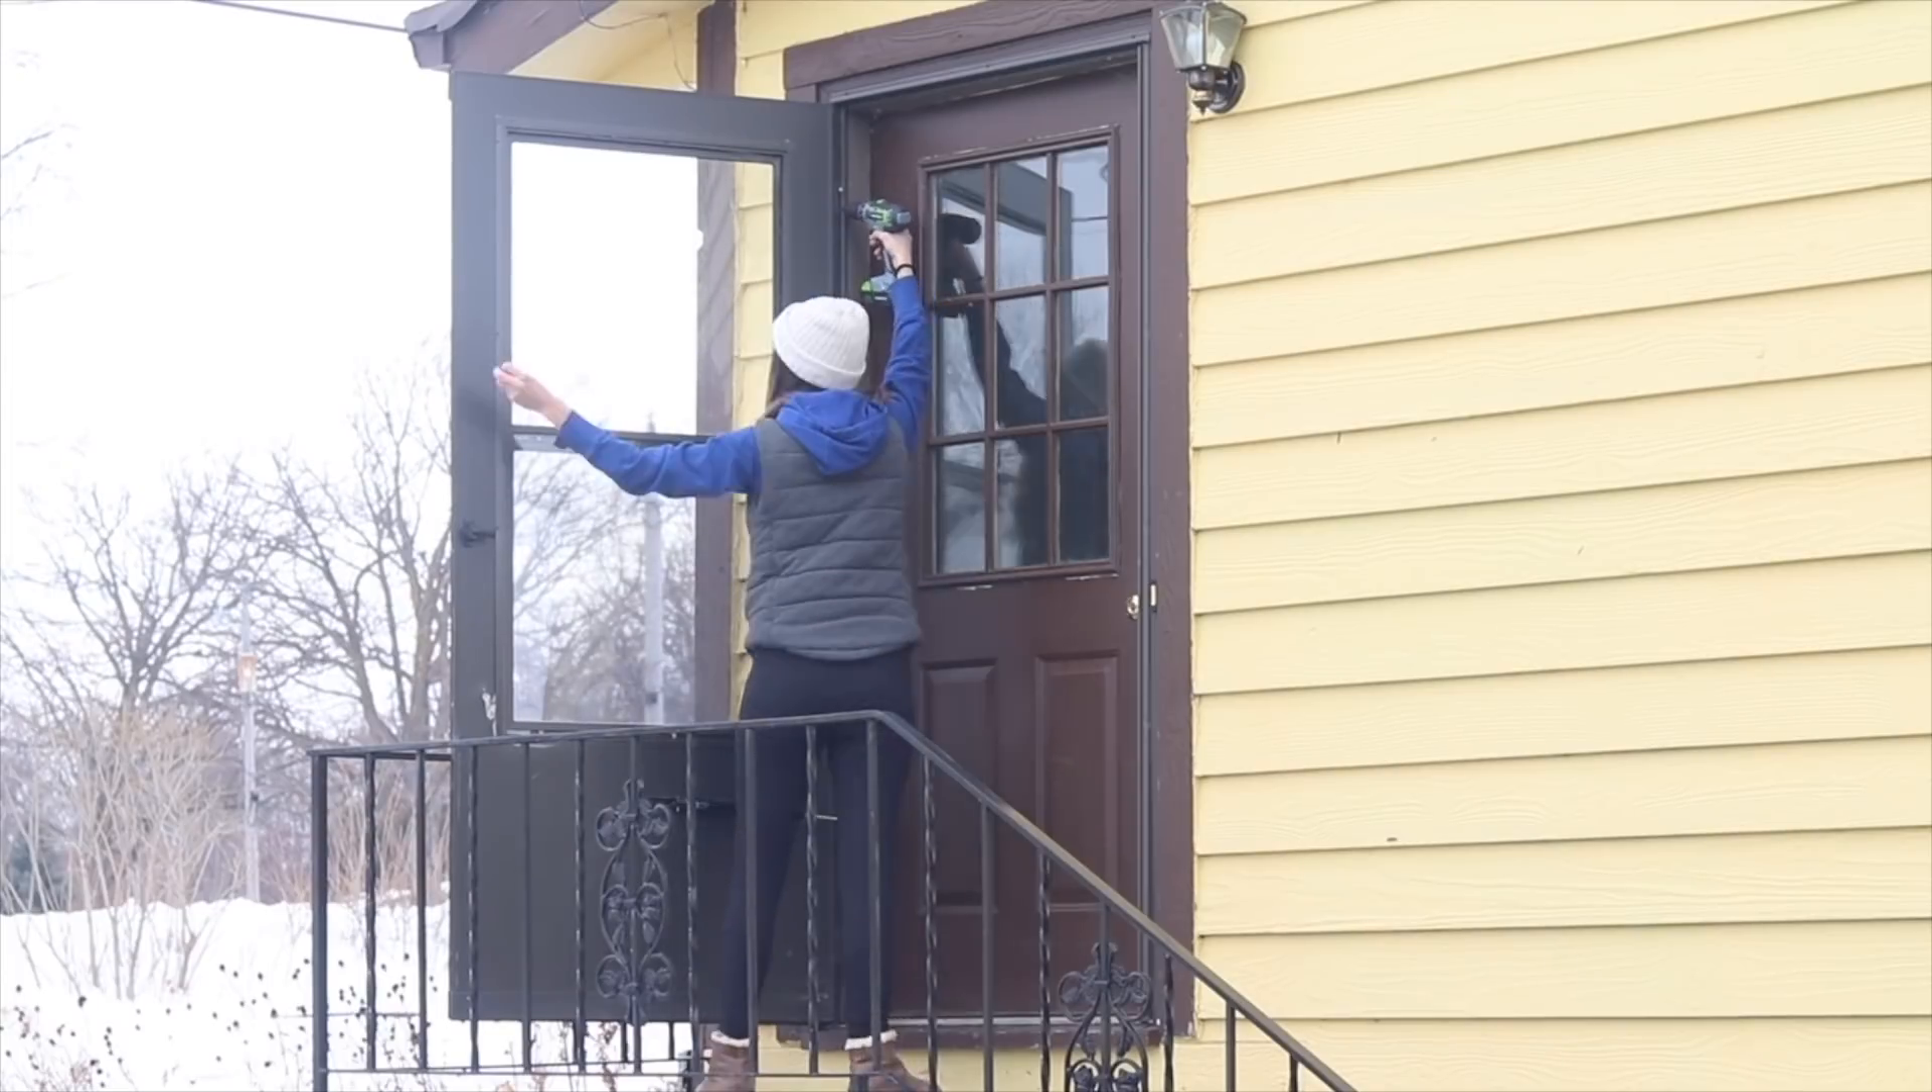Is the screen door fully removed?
No.